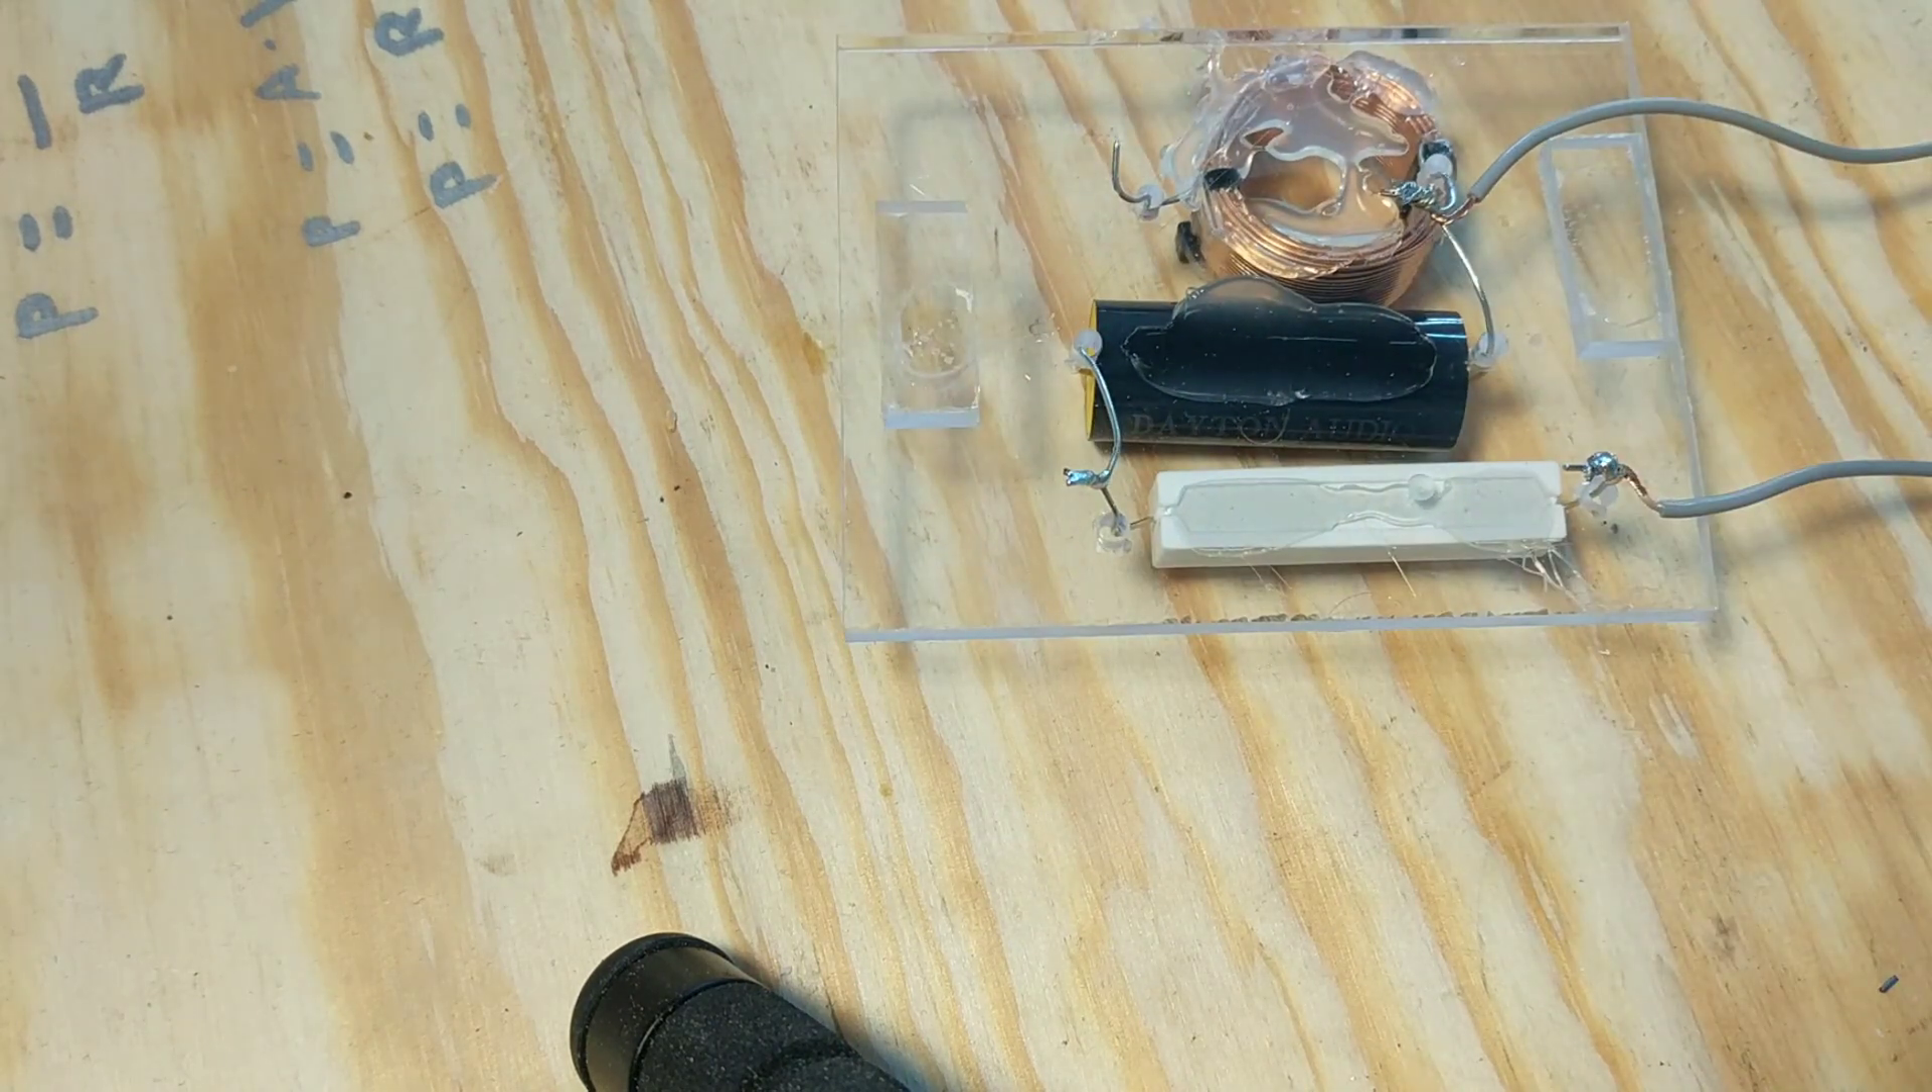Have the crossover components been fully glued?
Yes.